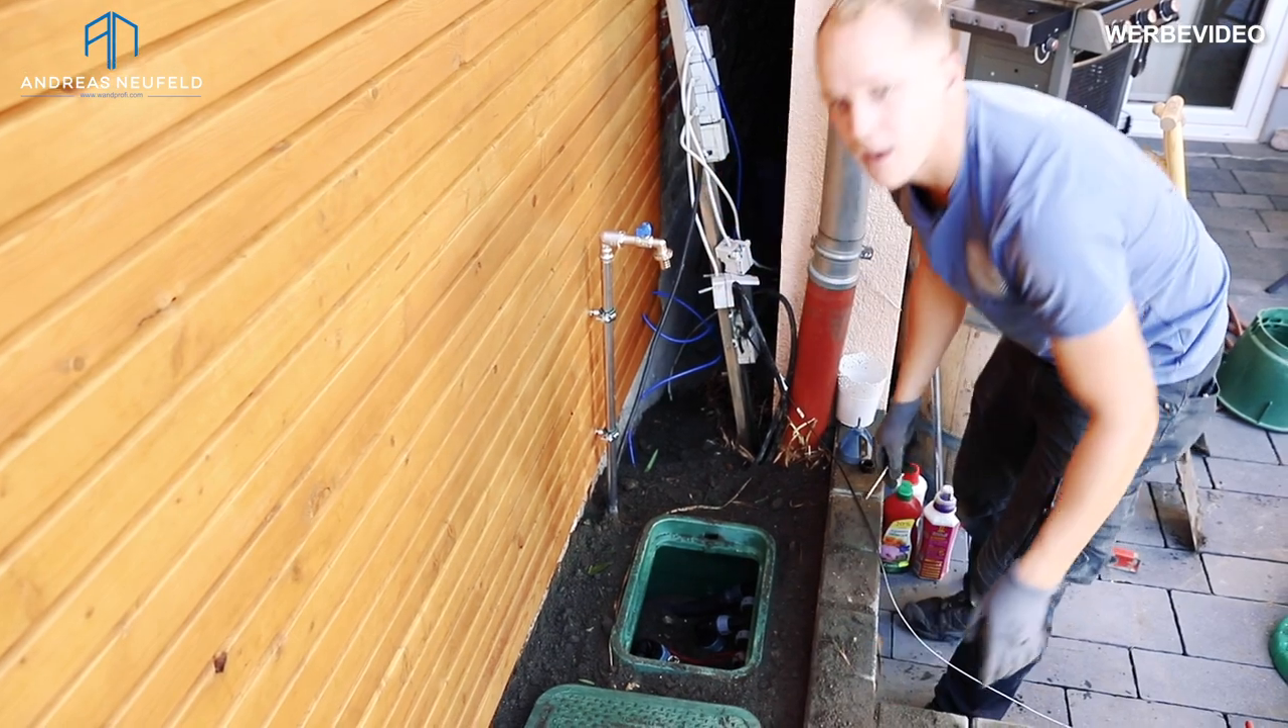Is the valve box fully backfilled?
Yes.